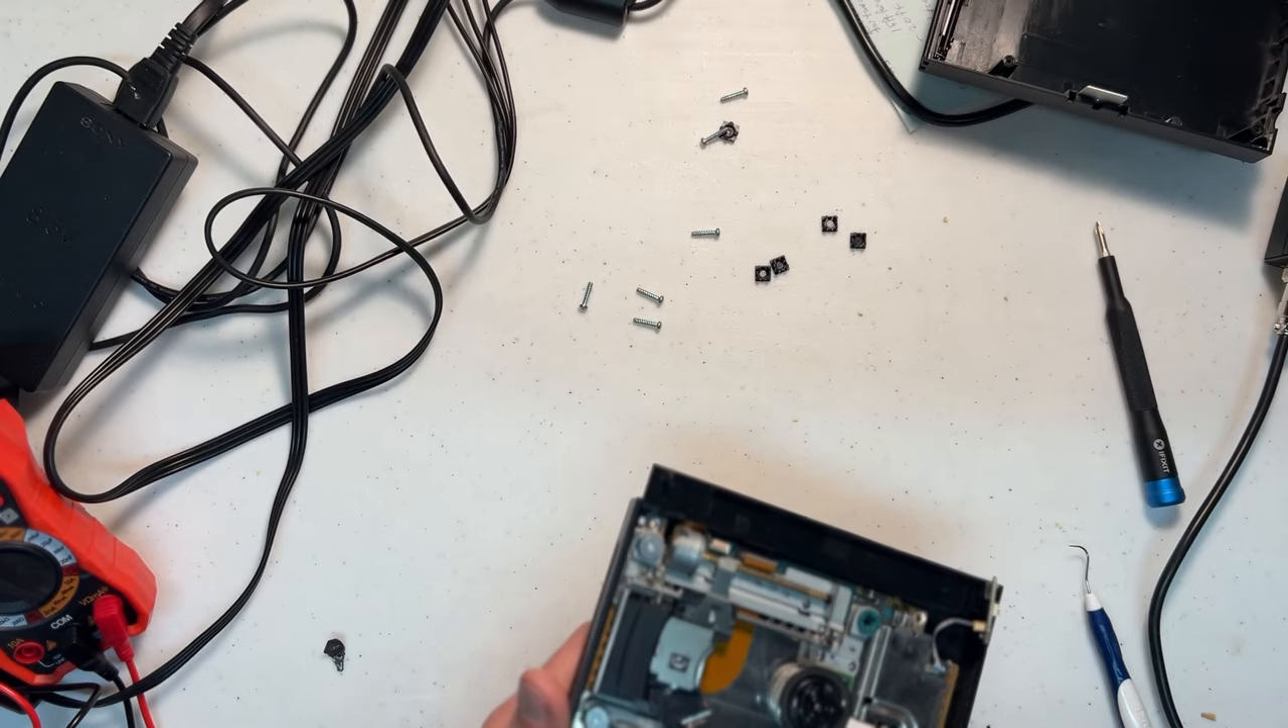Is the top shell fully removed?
Yes.